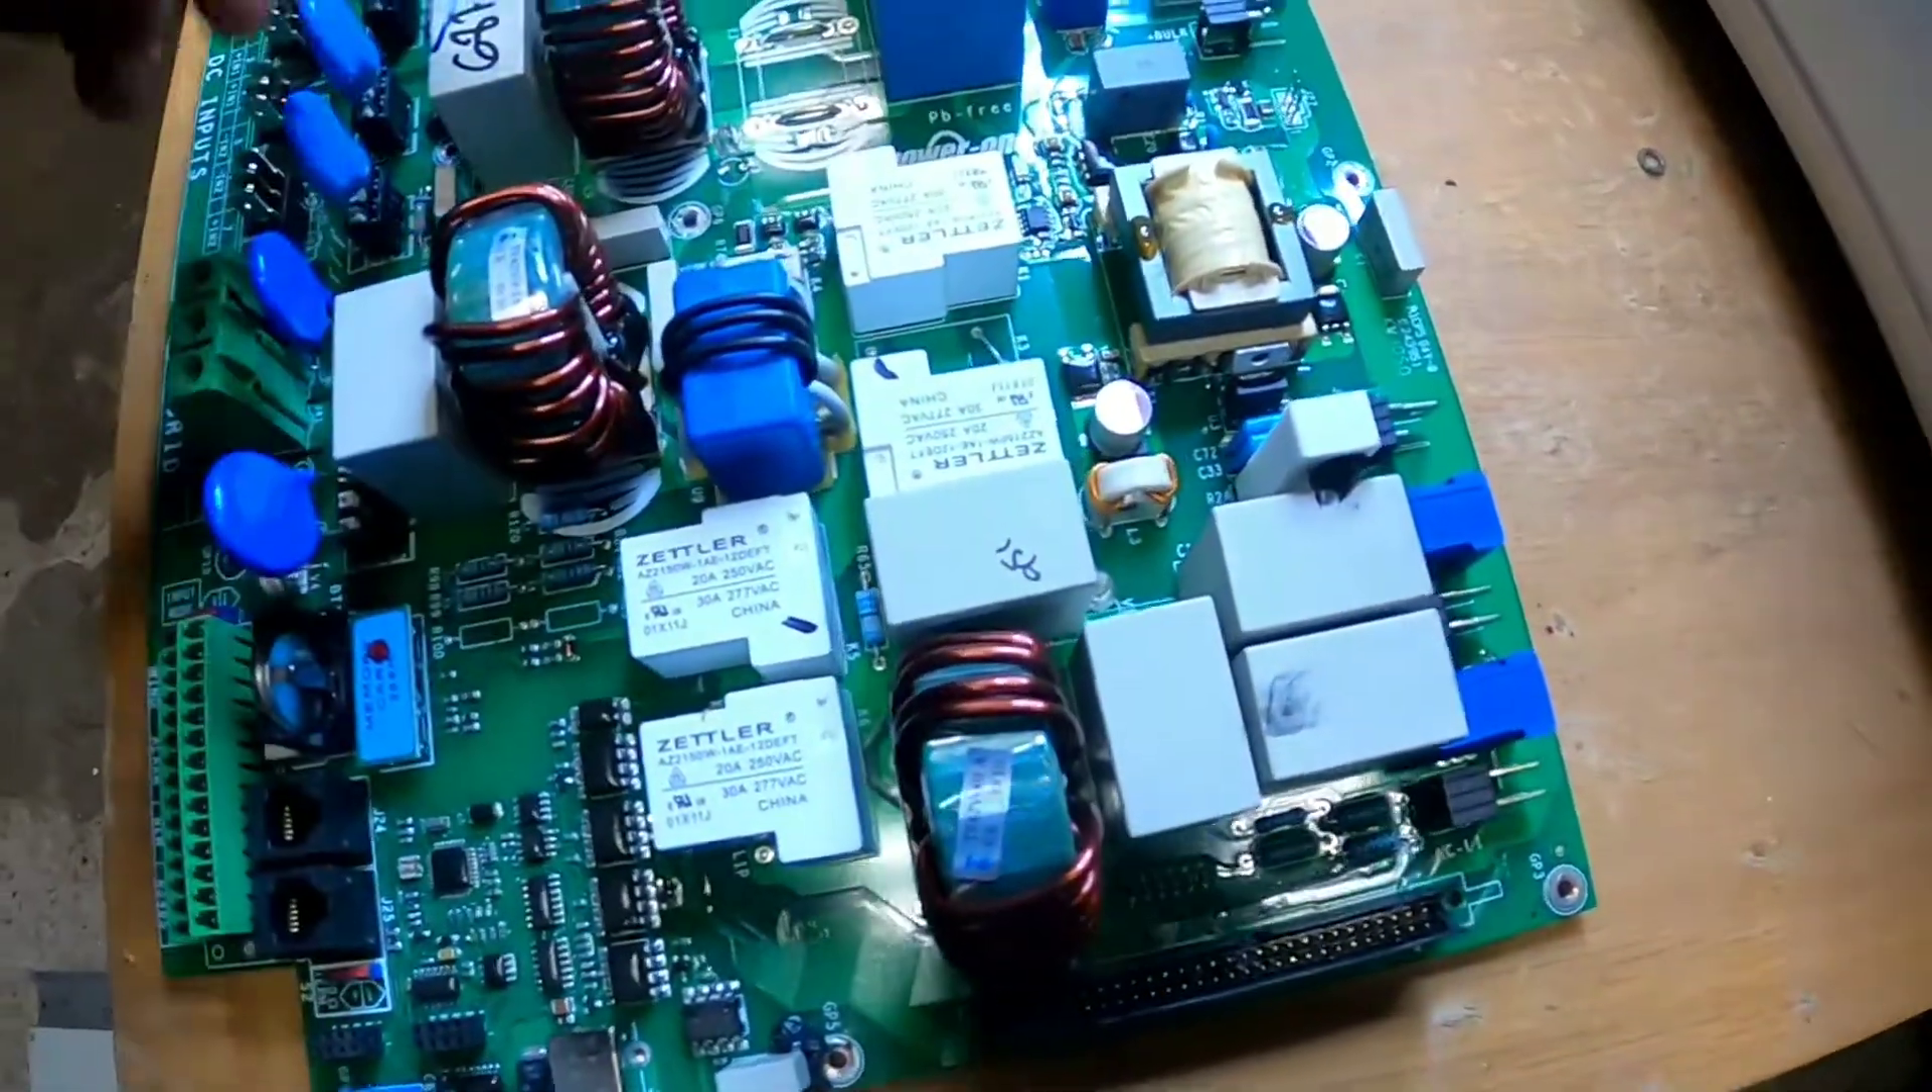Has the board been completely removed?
Yes.